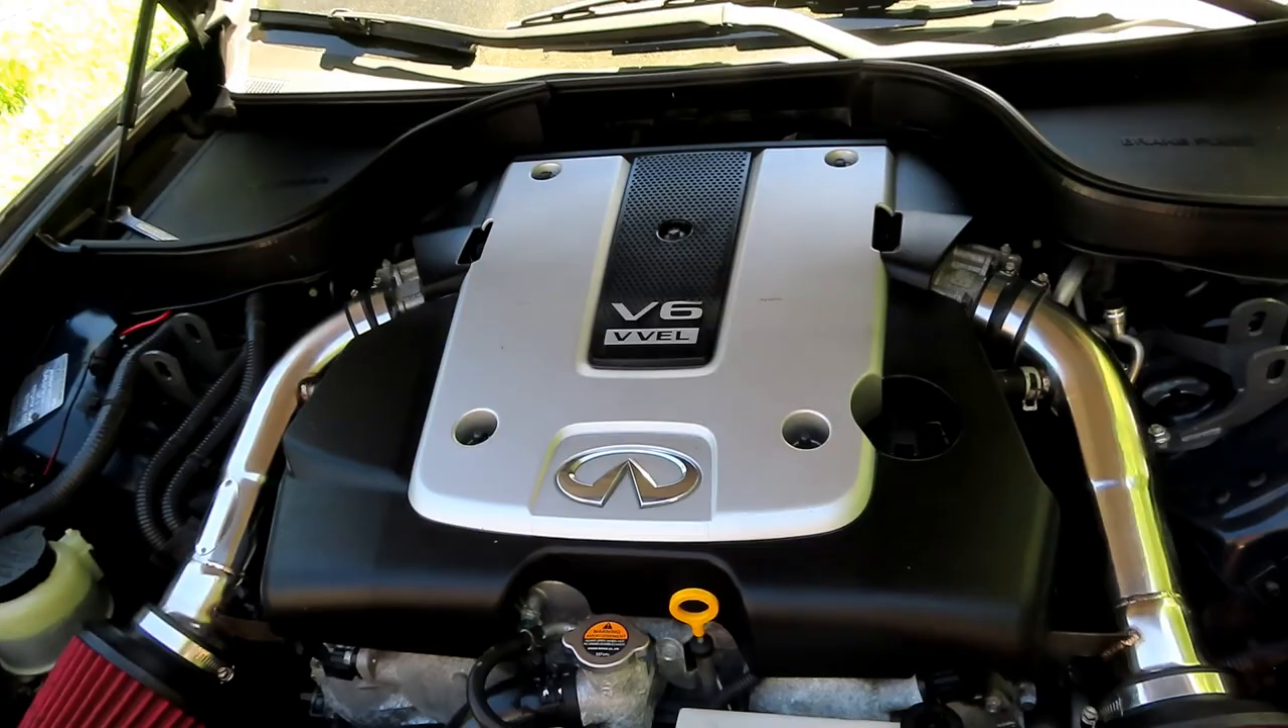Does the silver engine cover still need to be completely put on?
No.